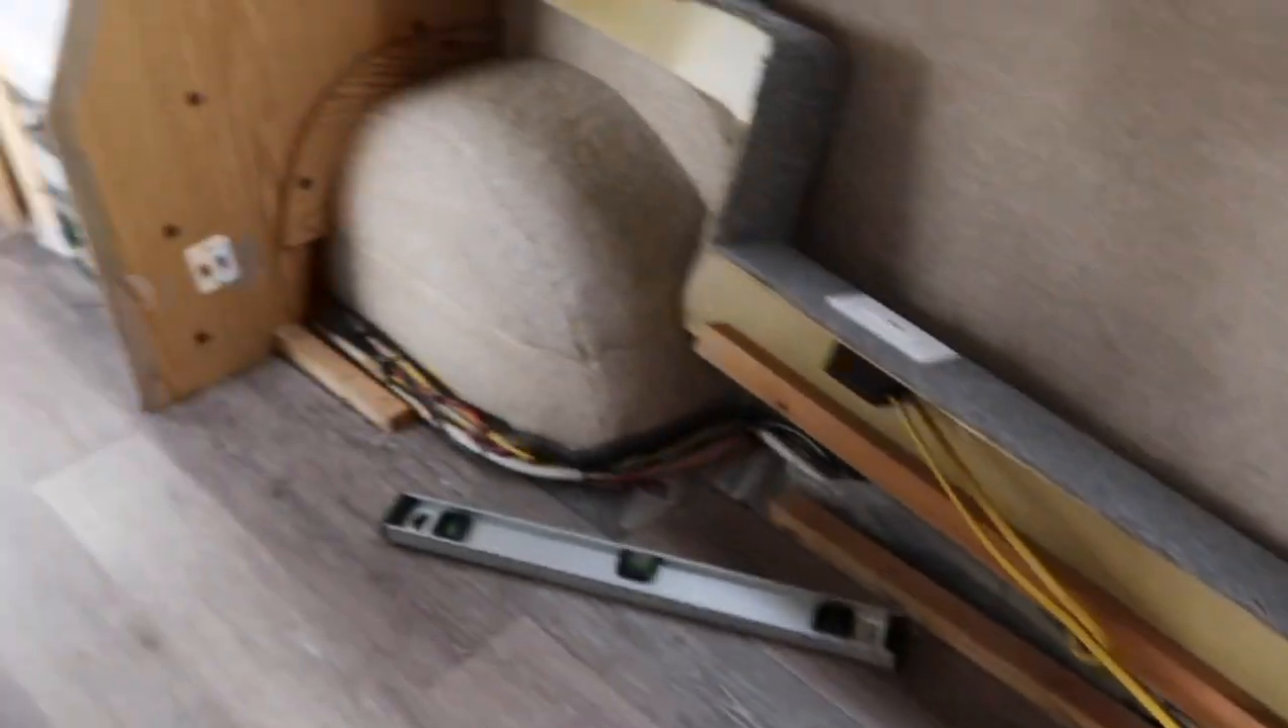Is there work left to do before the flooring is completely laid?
No.